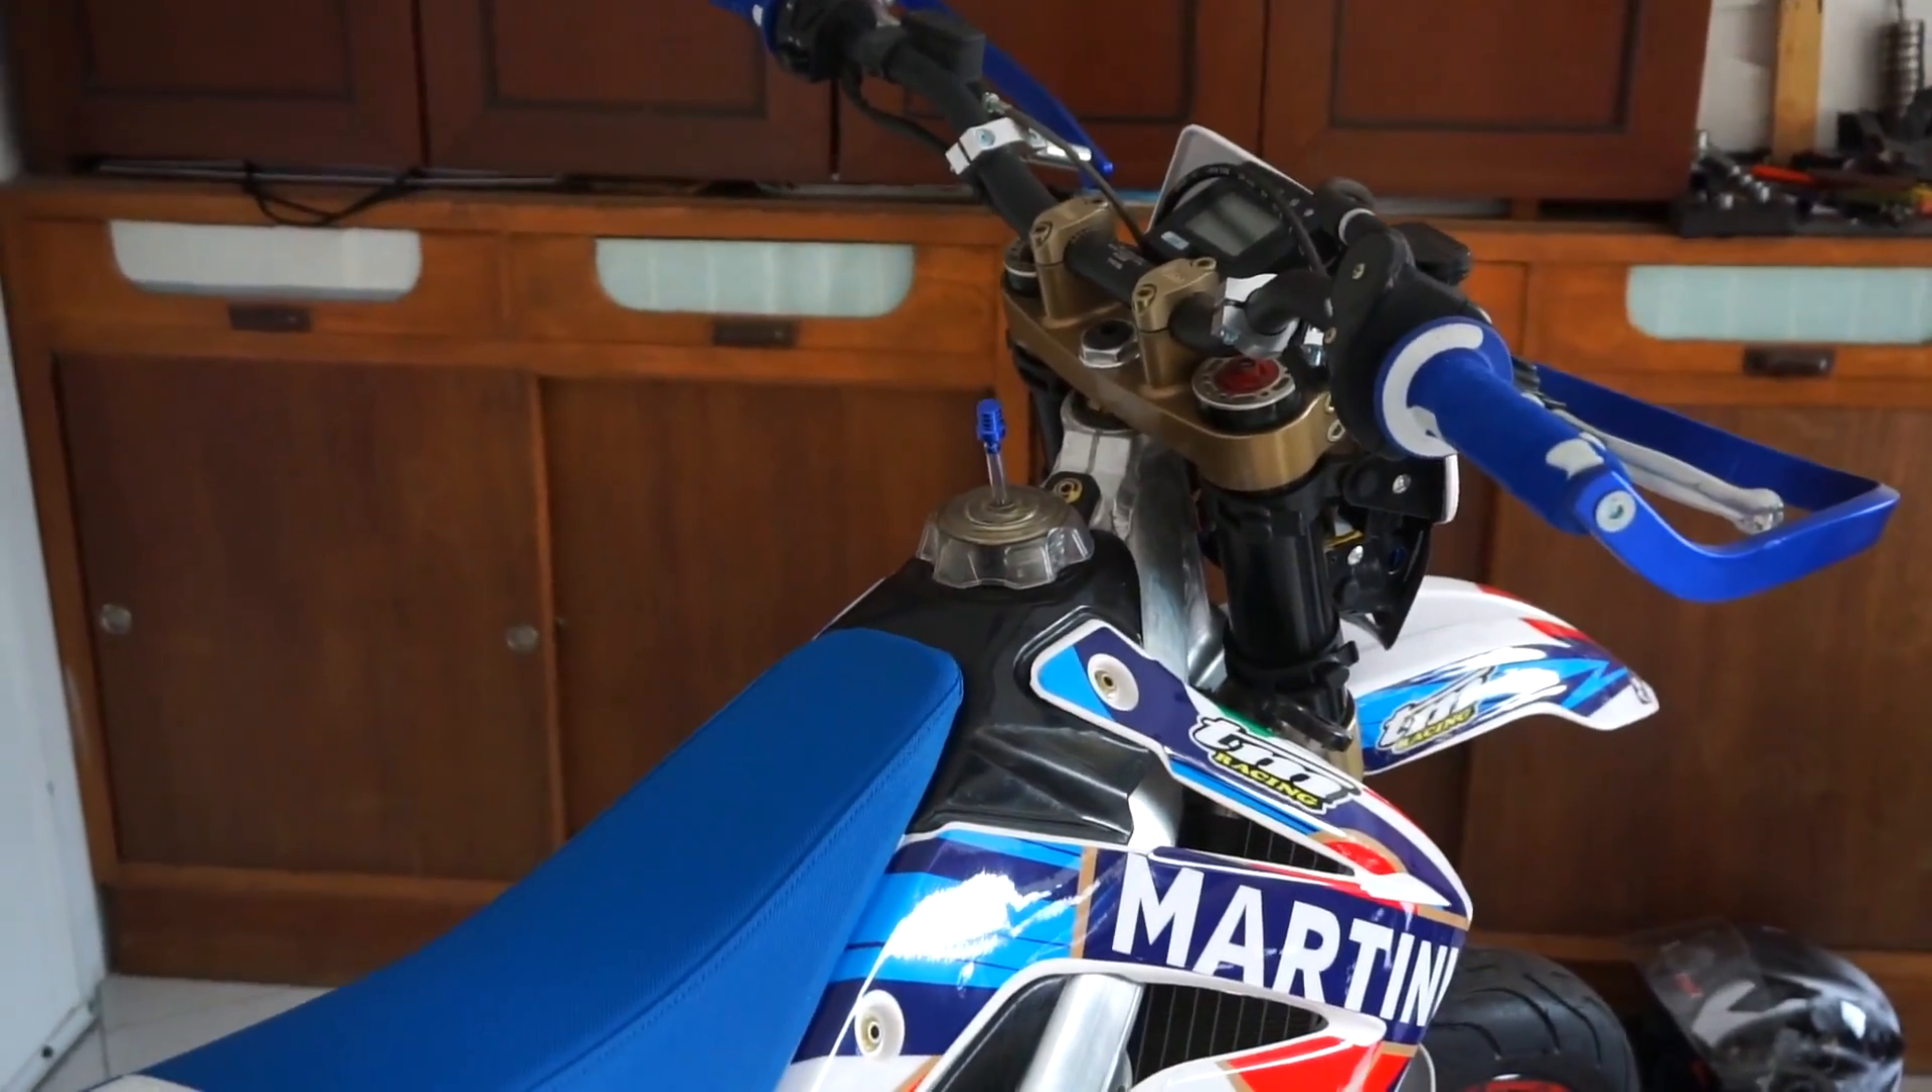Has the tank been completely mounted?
Yes.